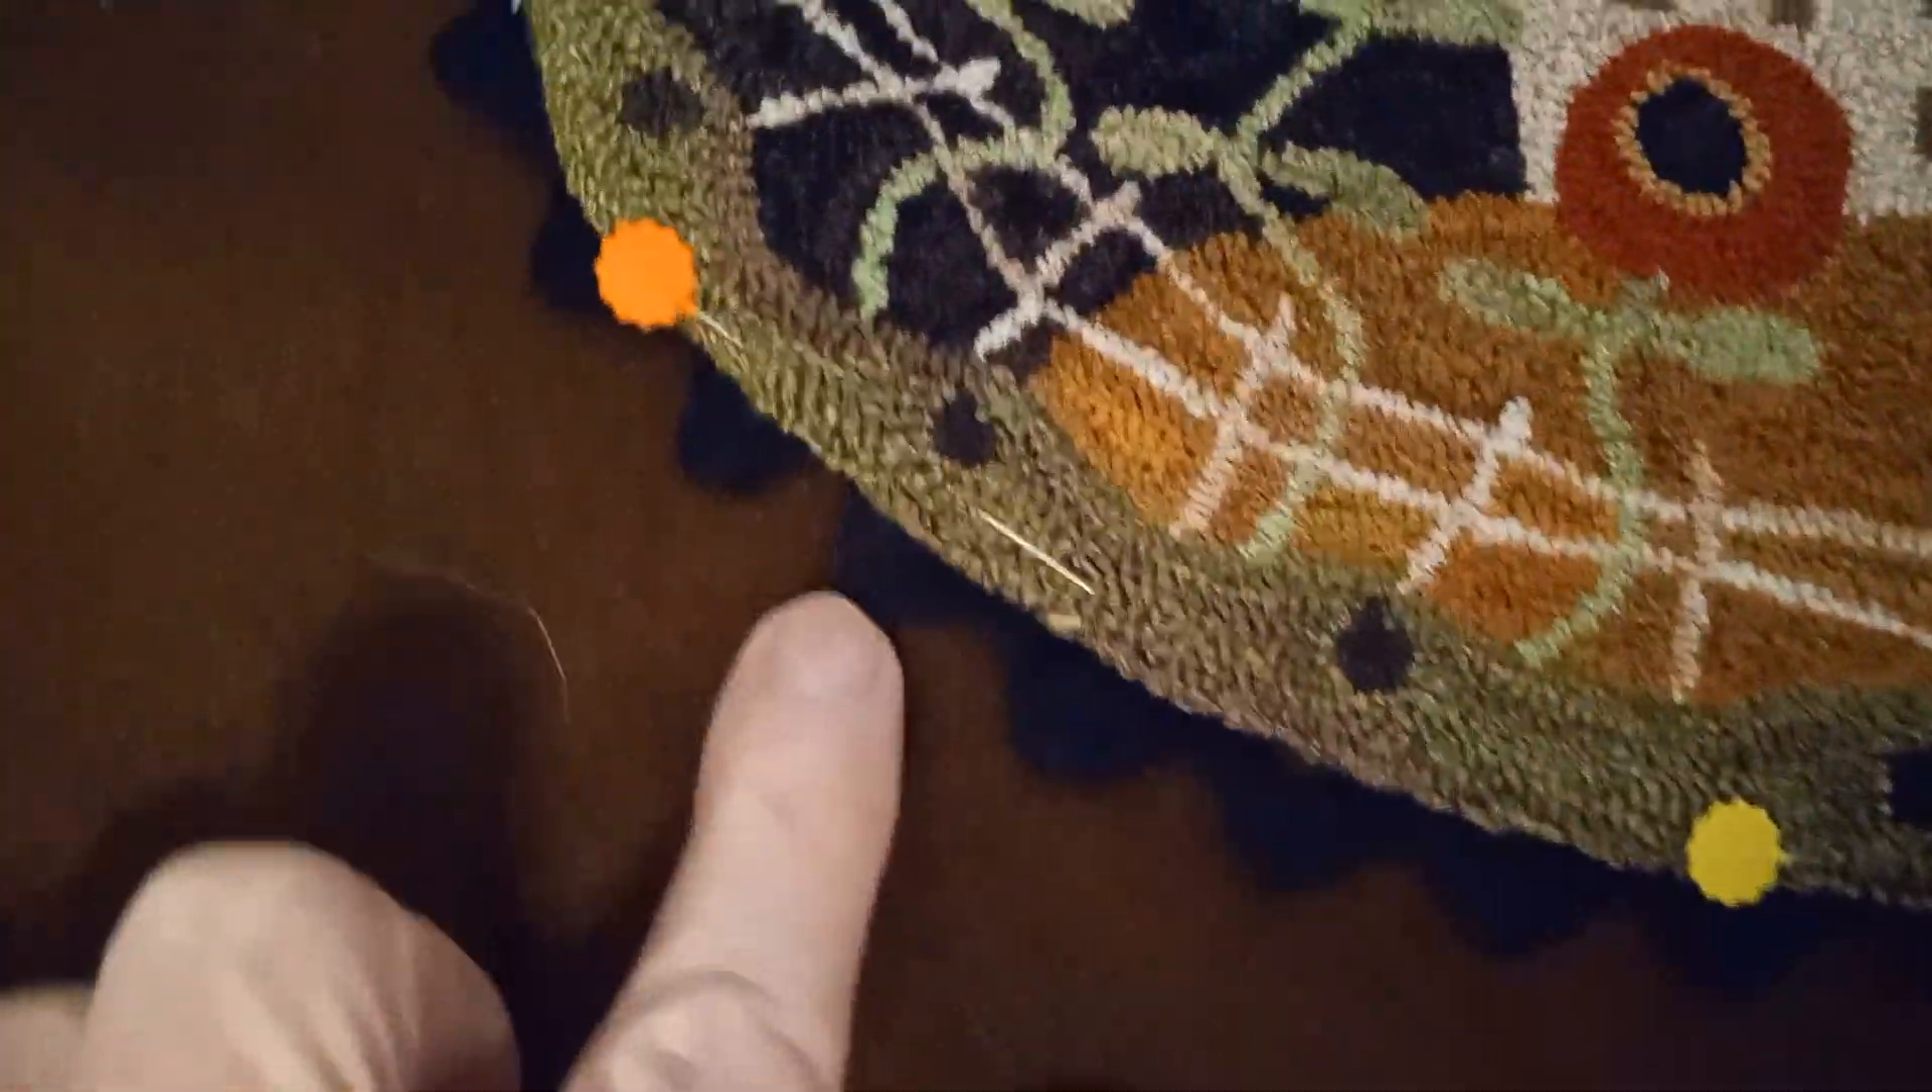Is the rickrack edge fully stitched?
No.